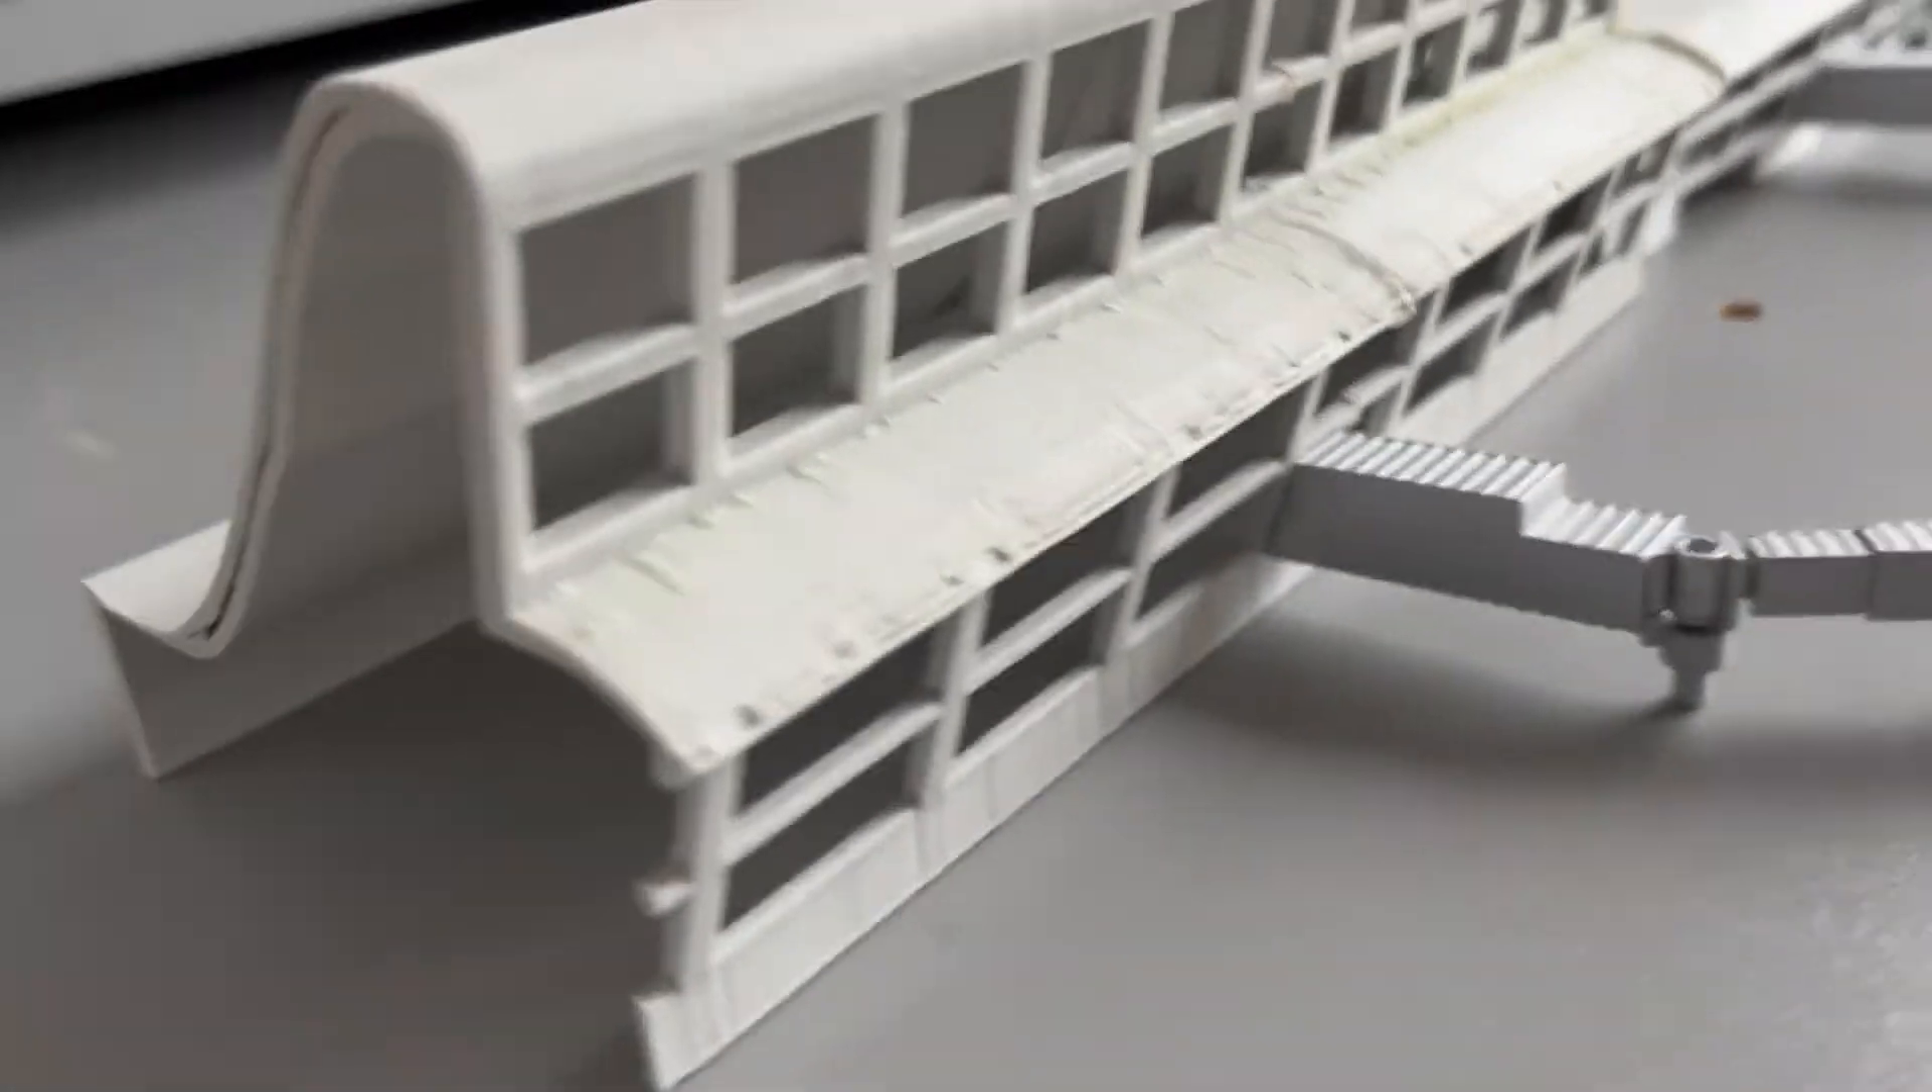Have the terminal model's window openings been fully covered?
No.